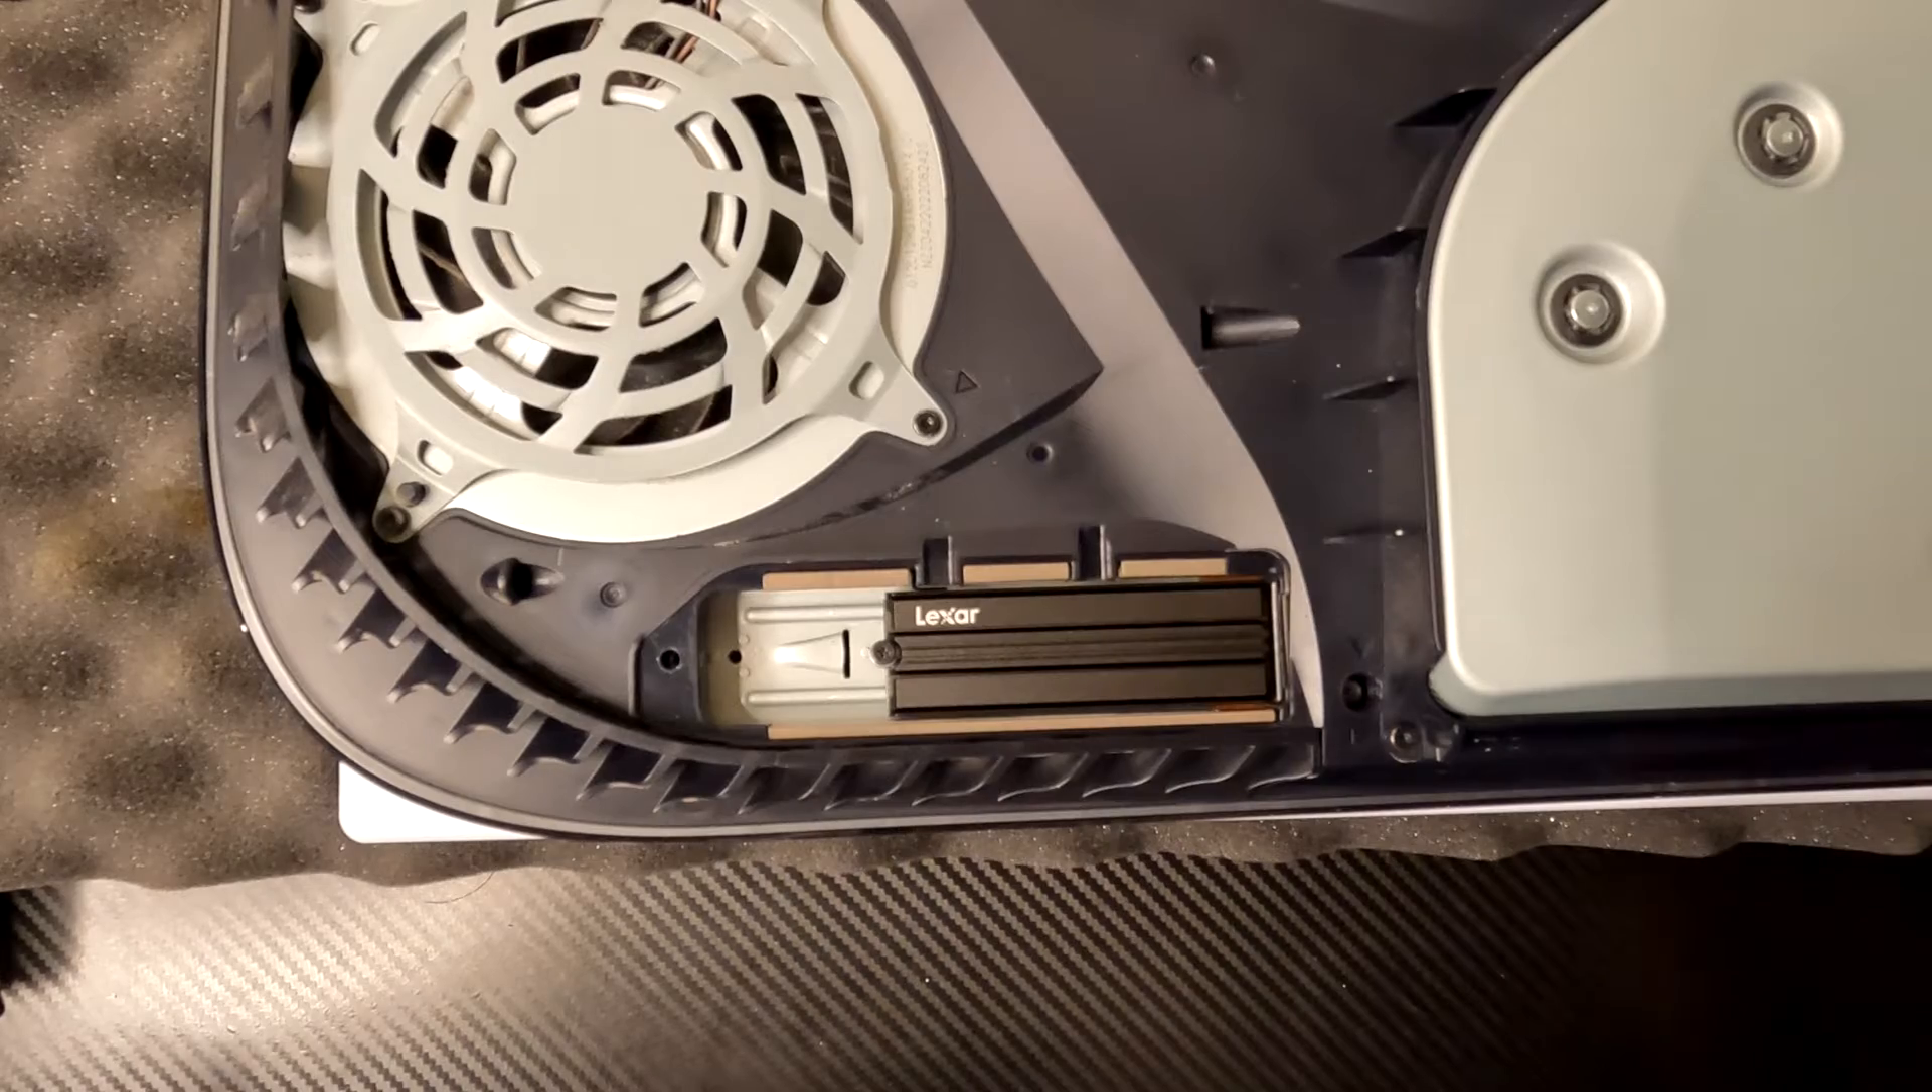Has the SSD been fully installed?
Yes.